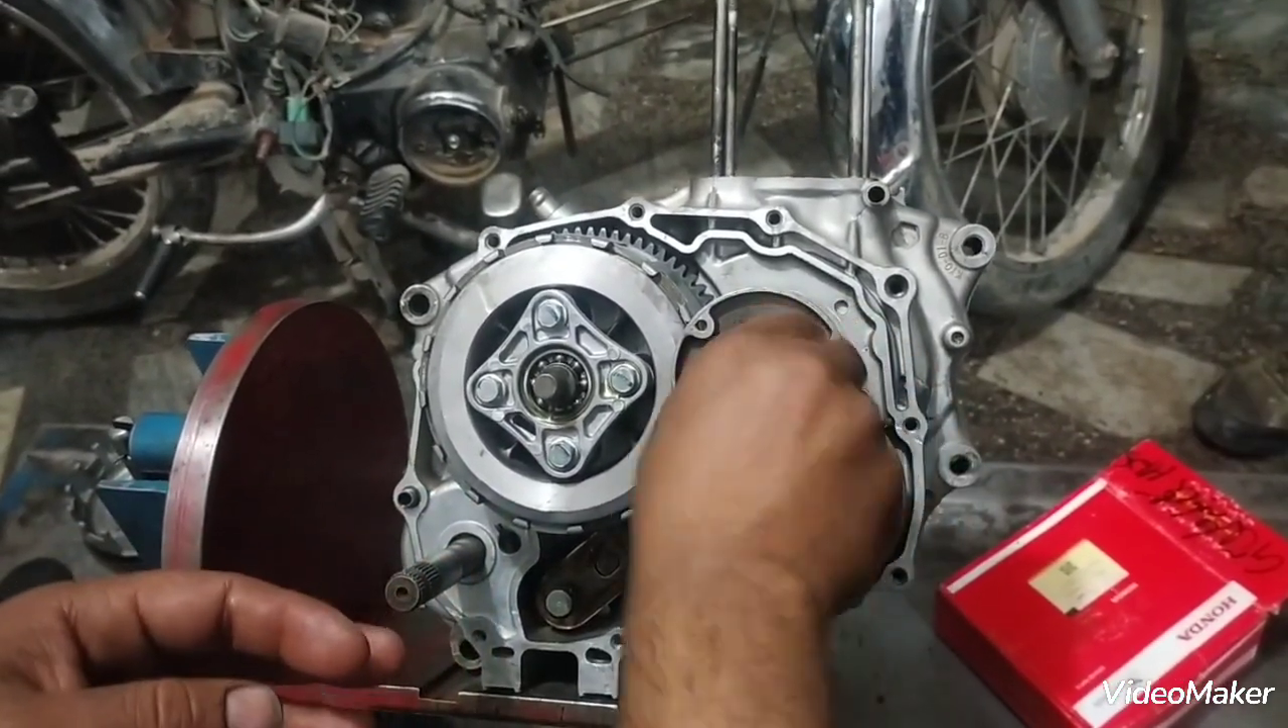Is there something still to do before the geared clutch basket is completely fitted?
No.